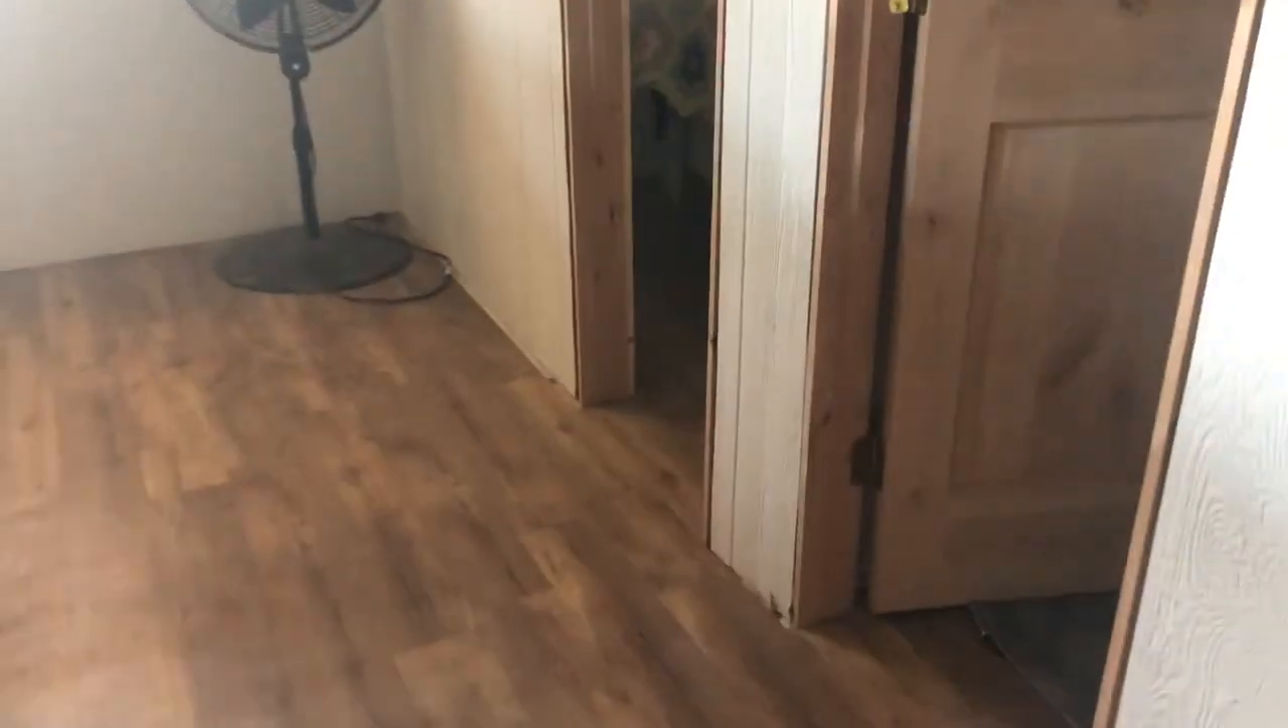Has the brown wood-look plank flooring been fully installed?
Yes.